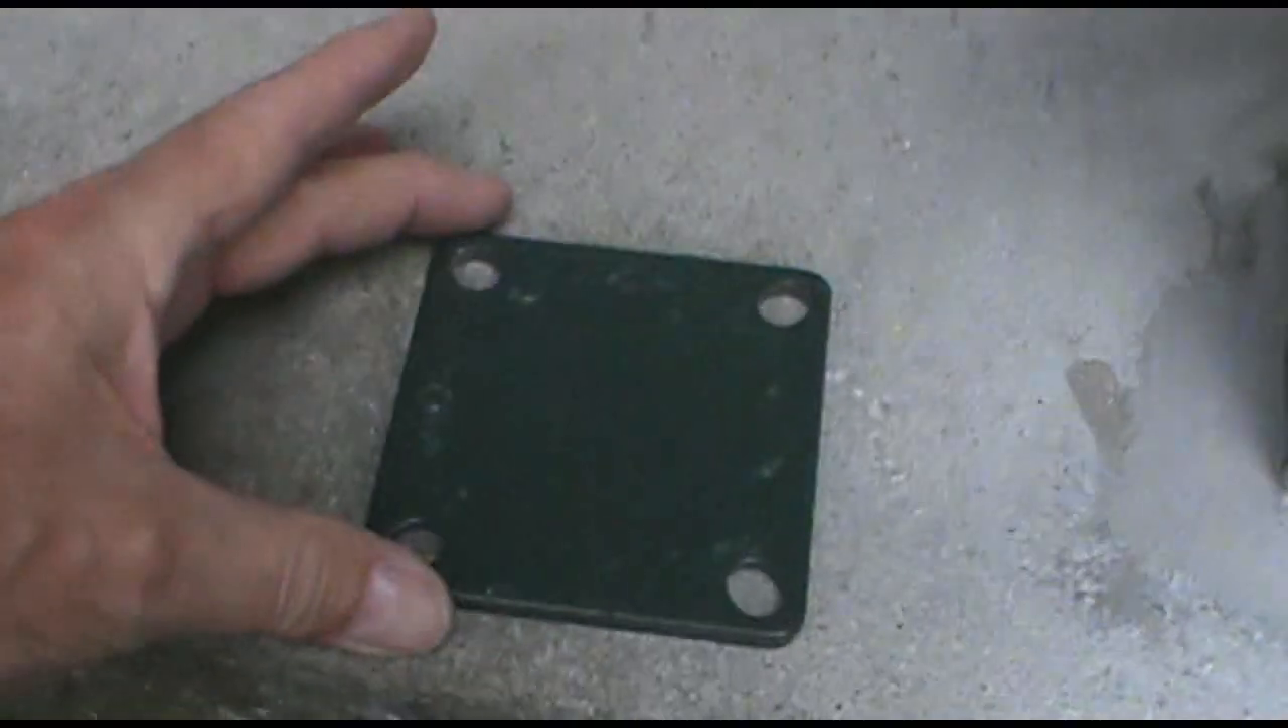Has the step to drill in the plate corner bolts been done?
No.